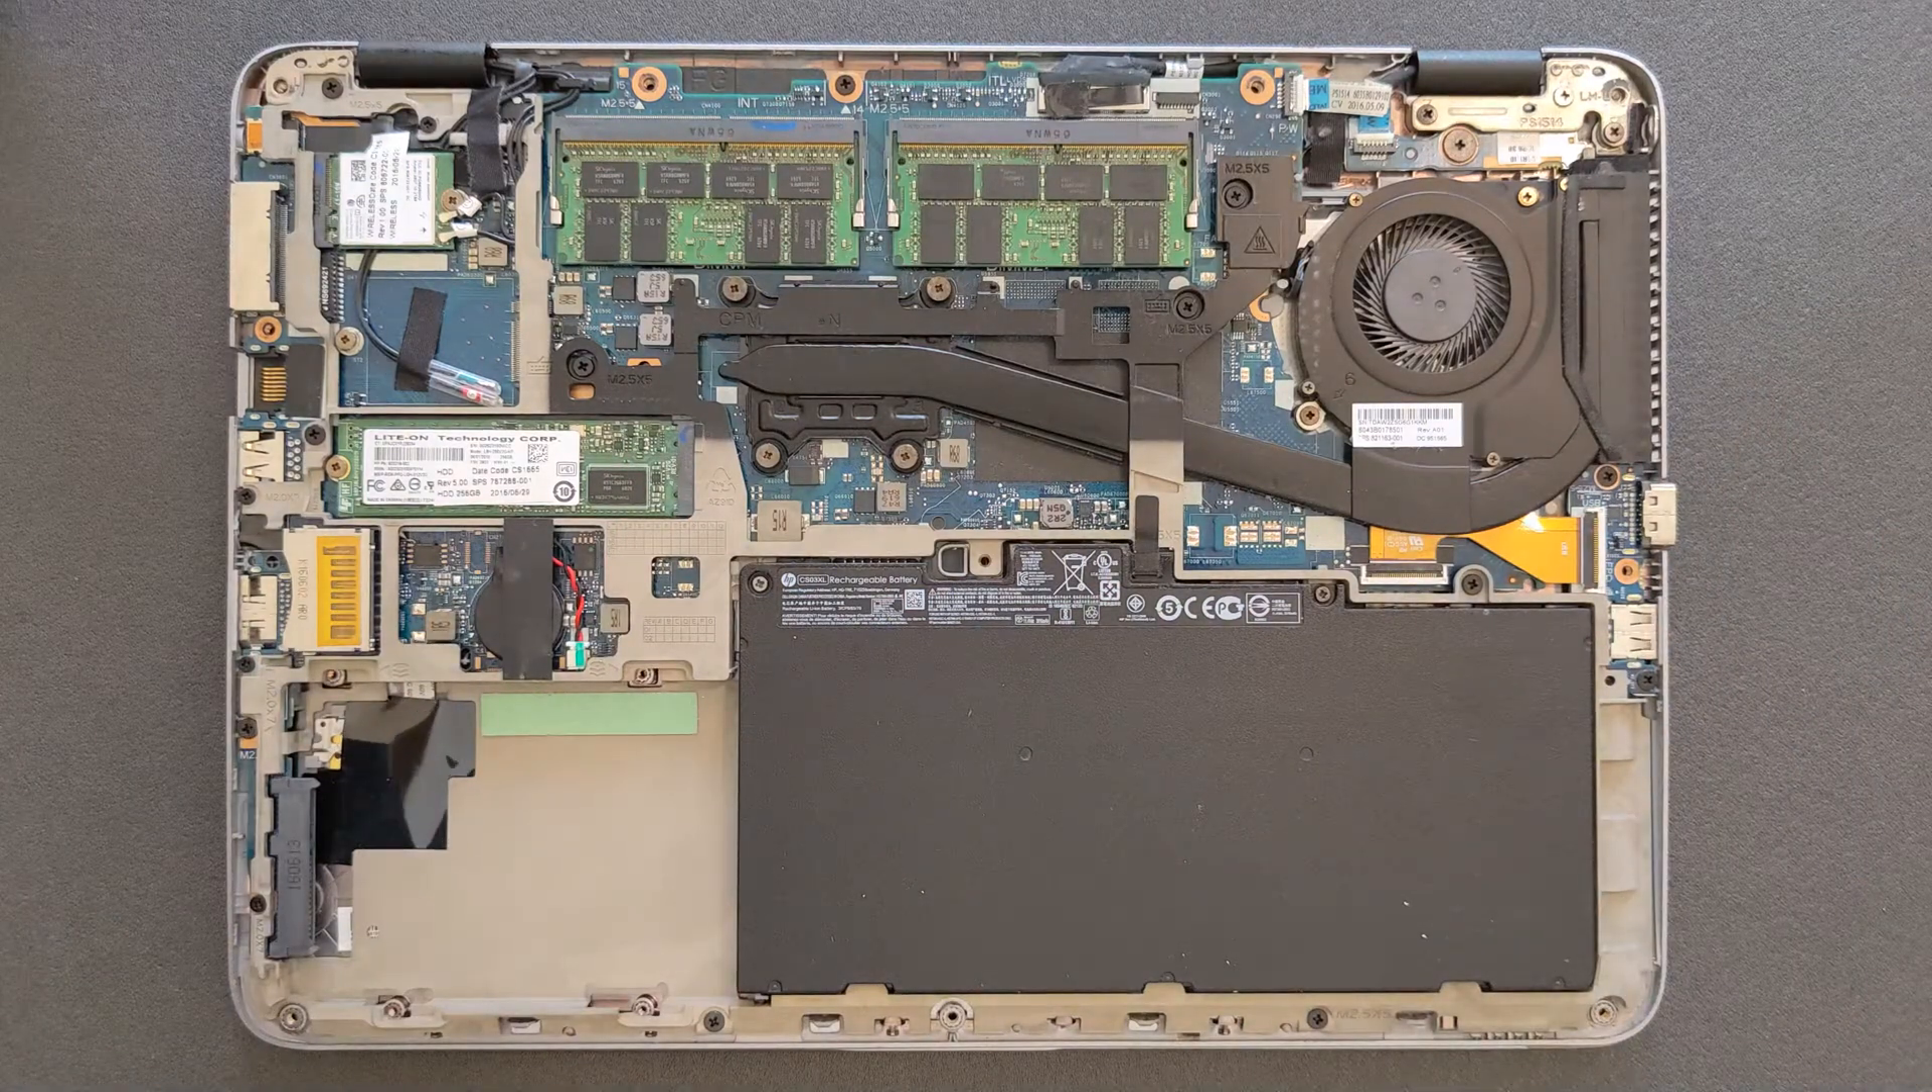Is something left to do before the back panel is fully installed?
Yes.